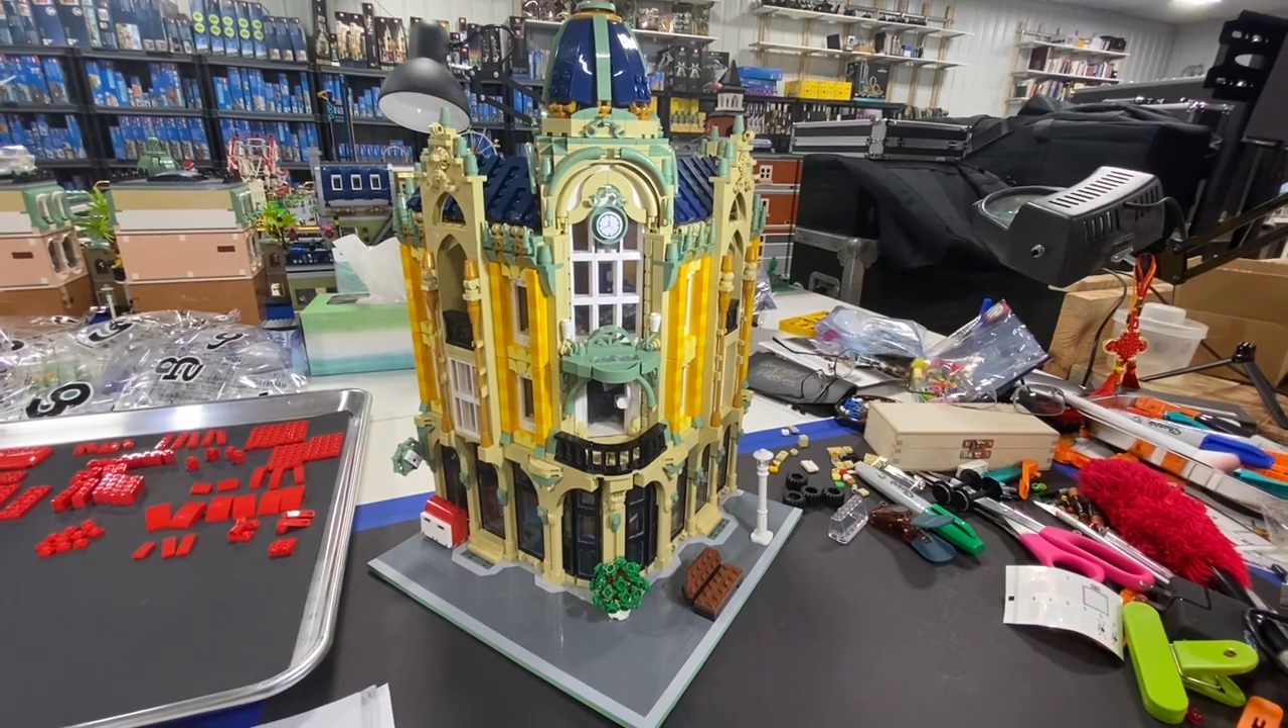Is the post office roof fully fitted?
Yes.